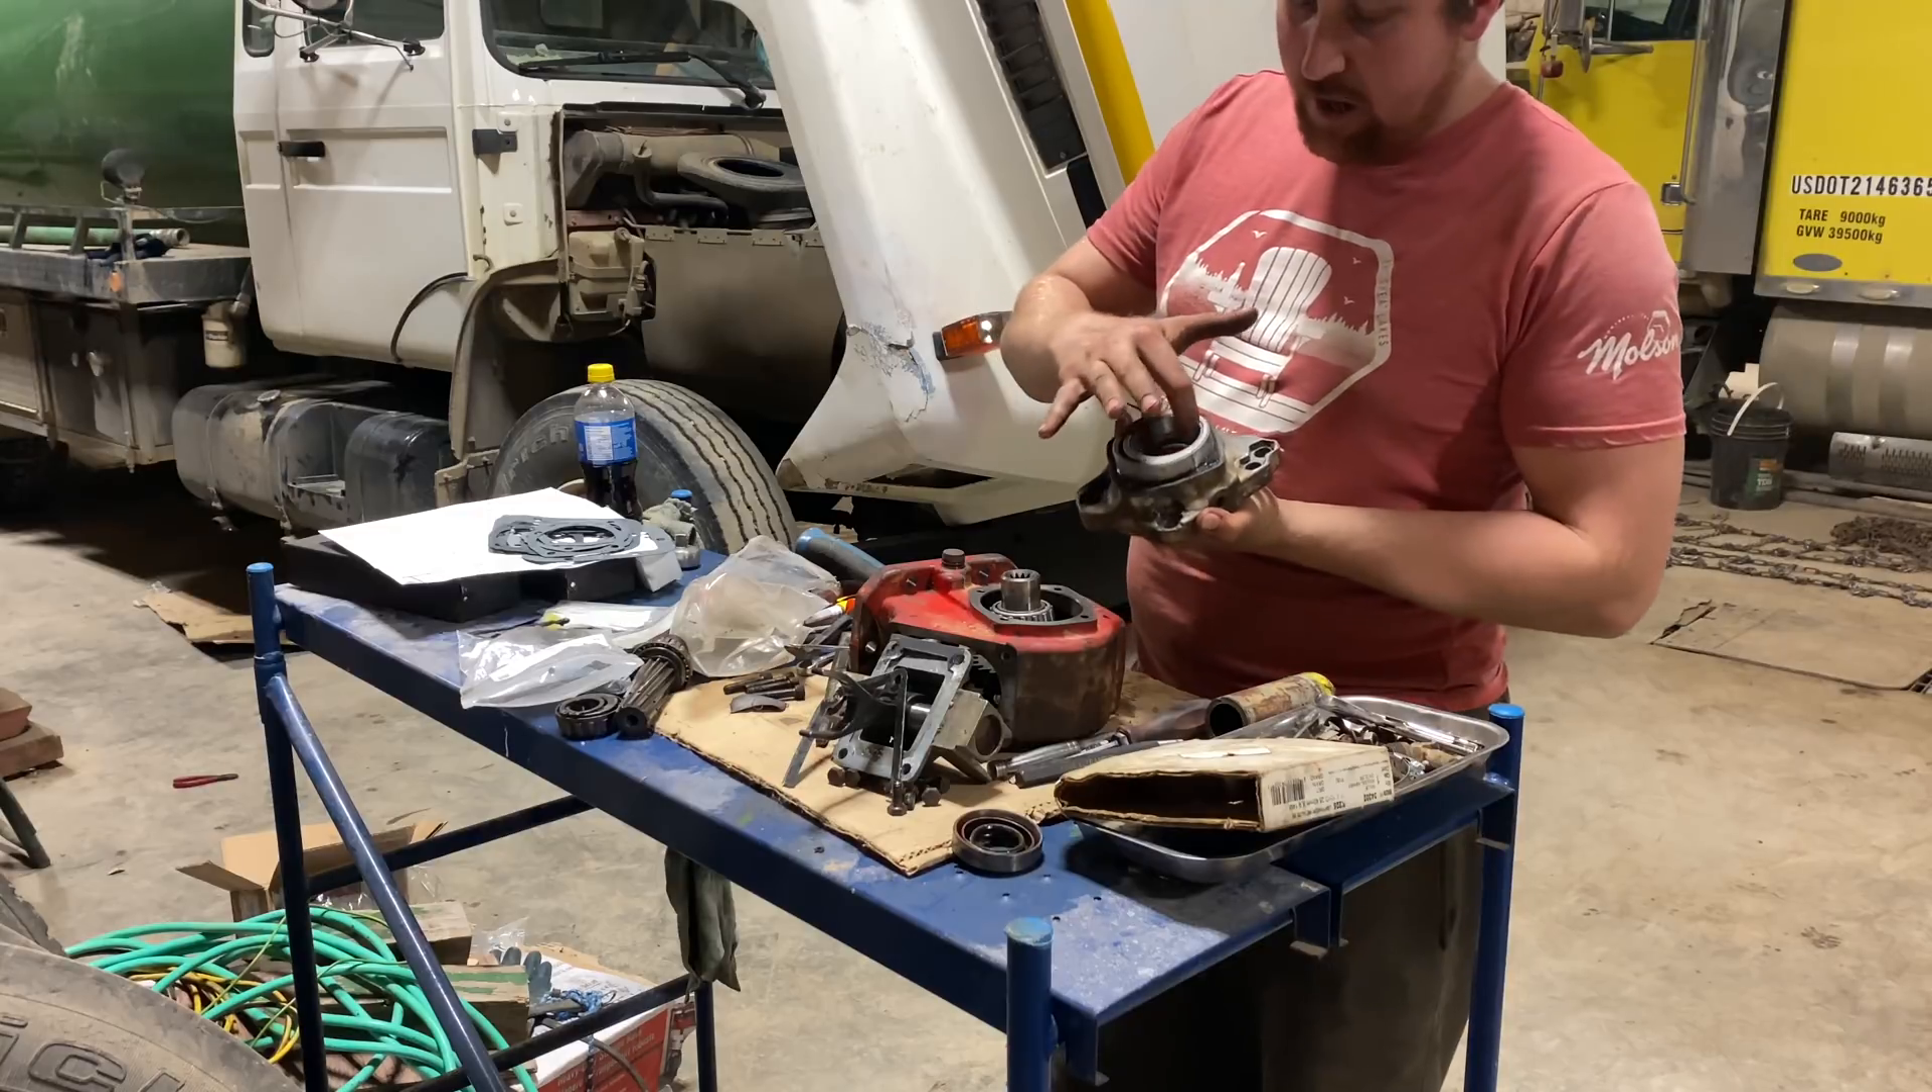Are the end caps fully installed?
No.